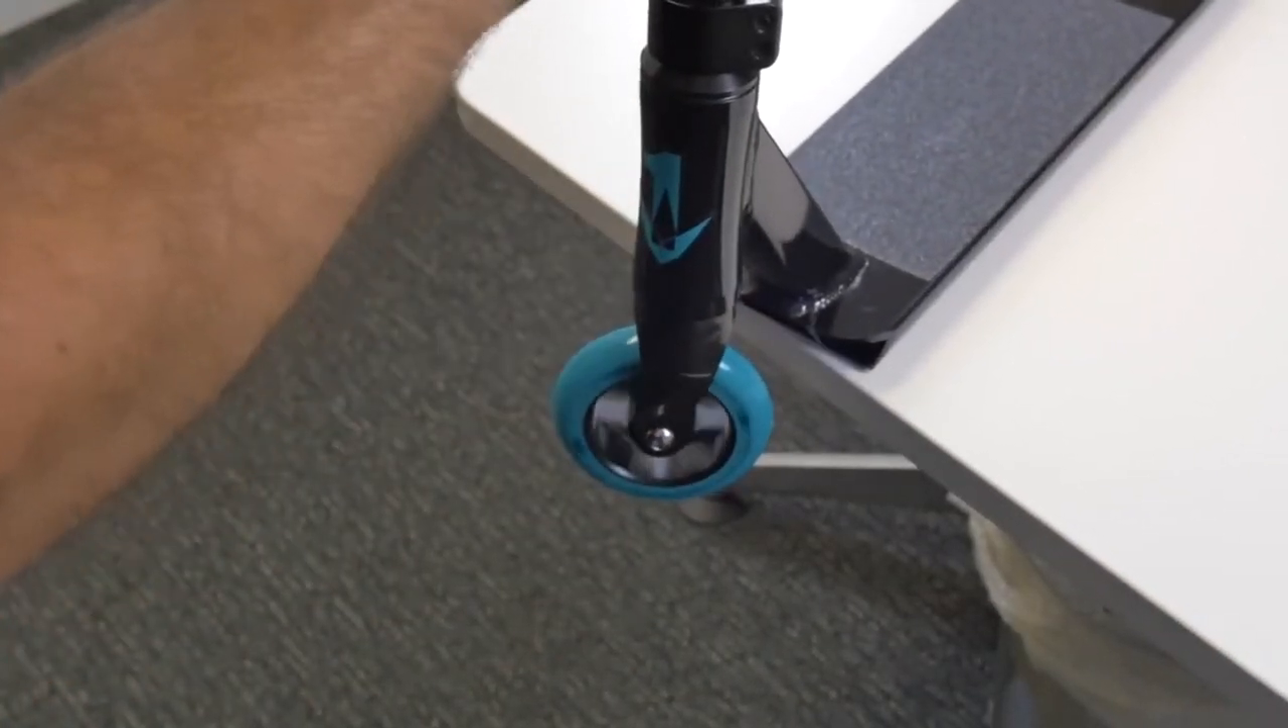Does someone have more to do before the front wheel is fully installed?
No.